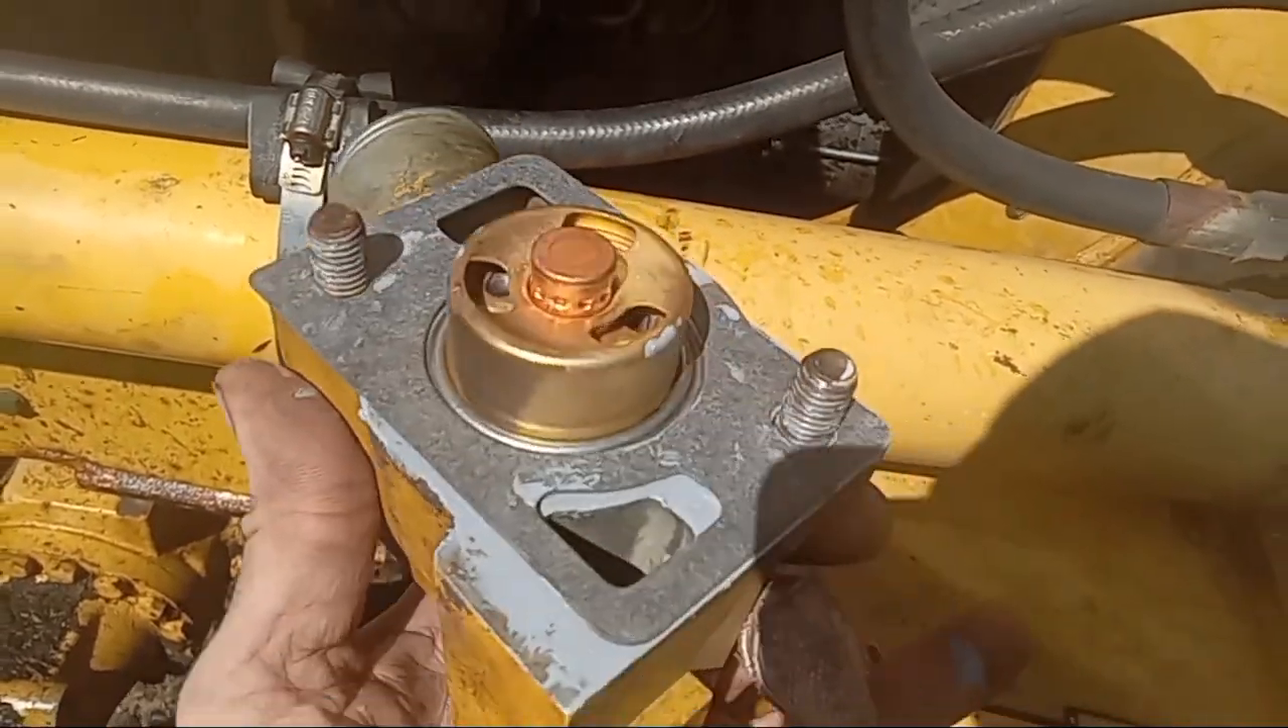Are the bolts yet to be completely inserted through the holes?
No.